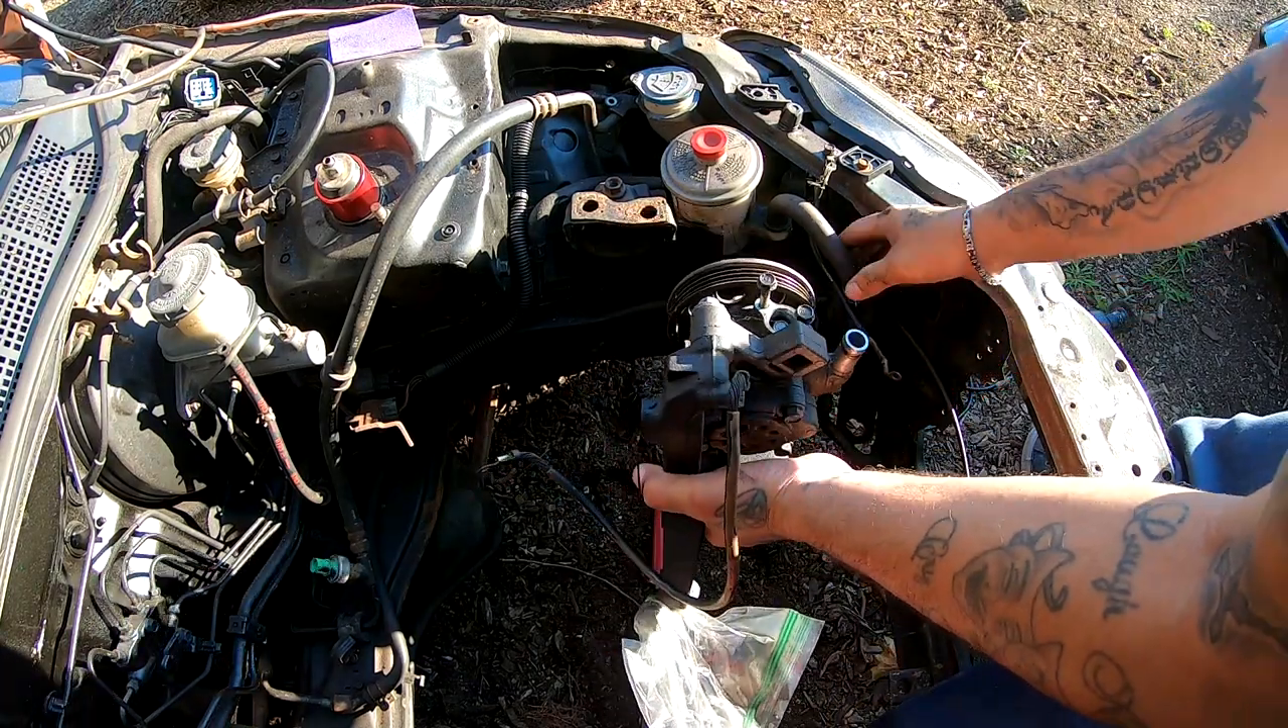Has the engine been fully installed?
No.